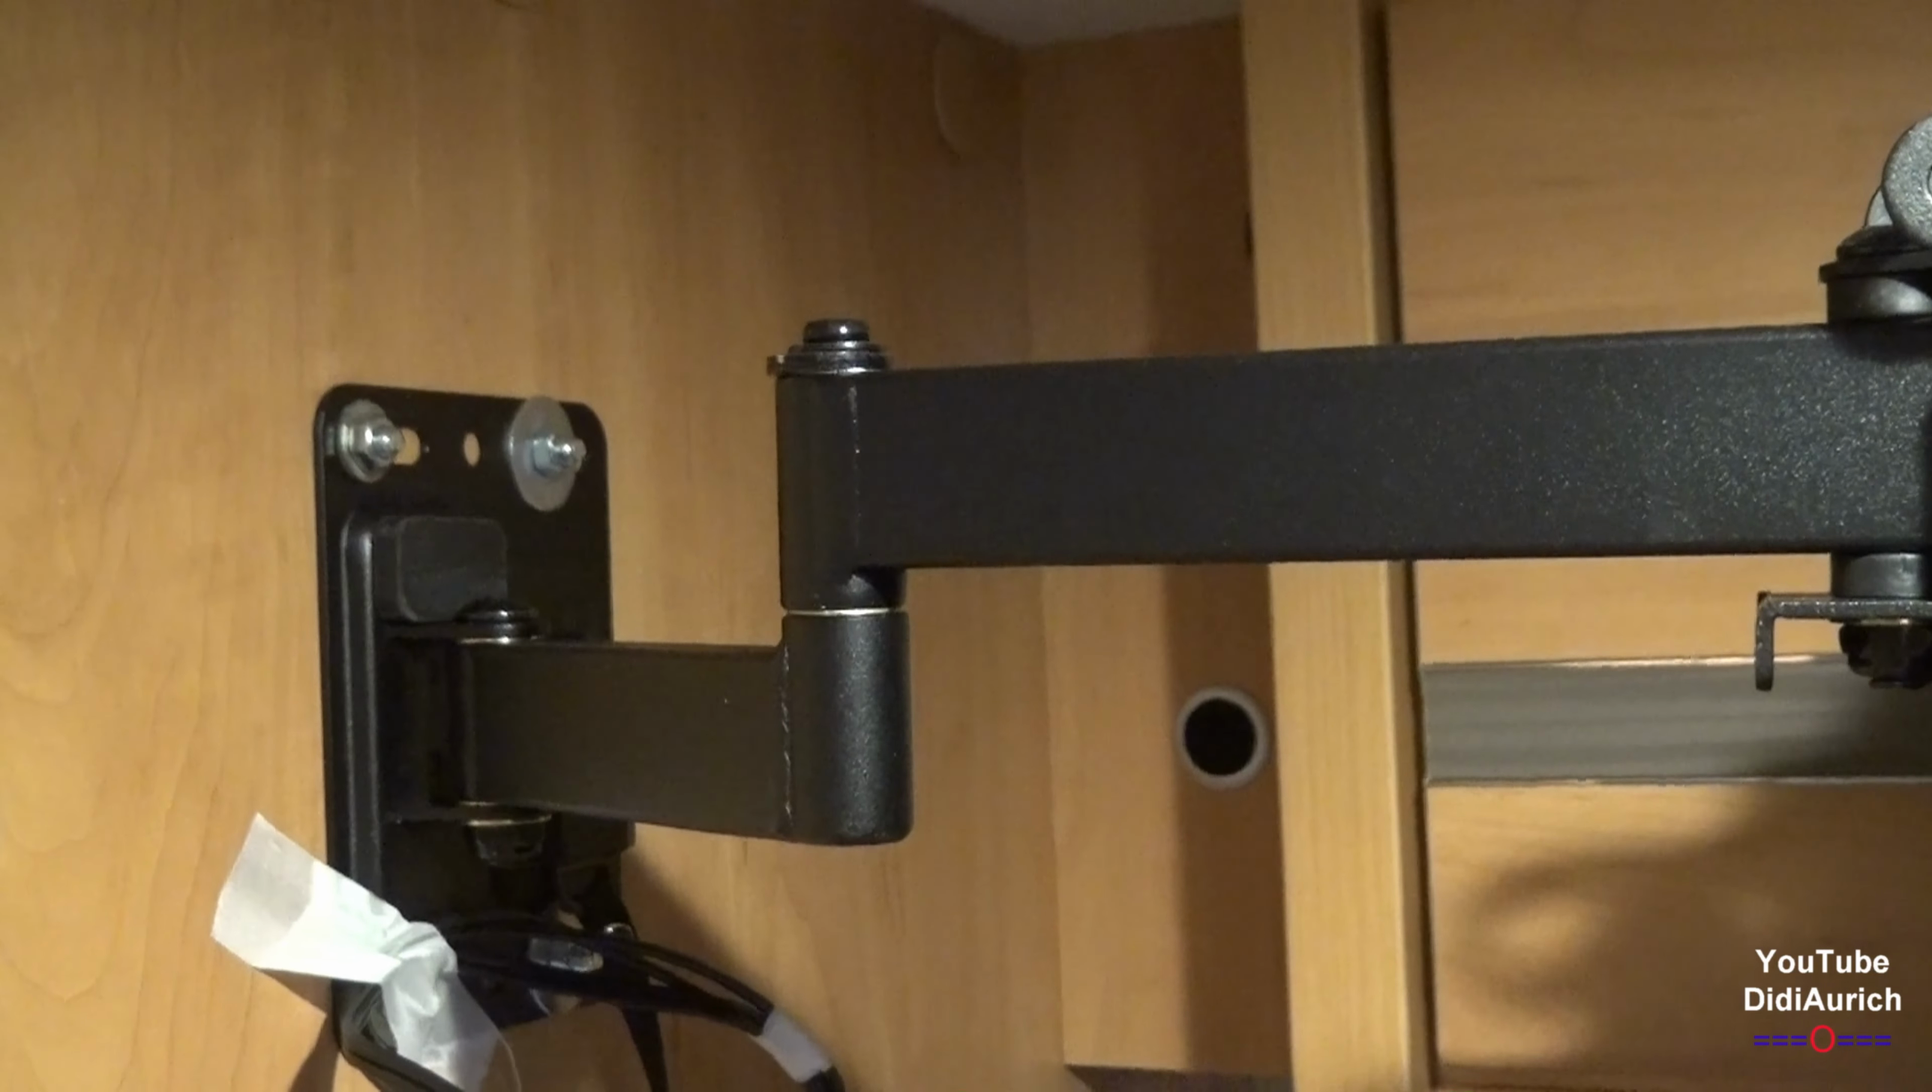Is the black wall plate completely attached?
Yes.